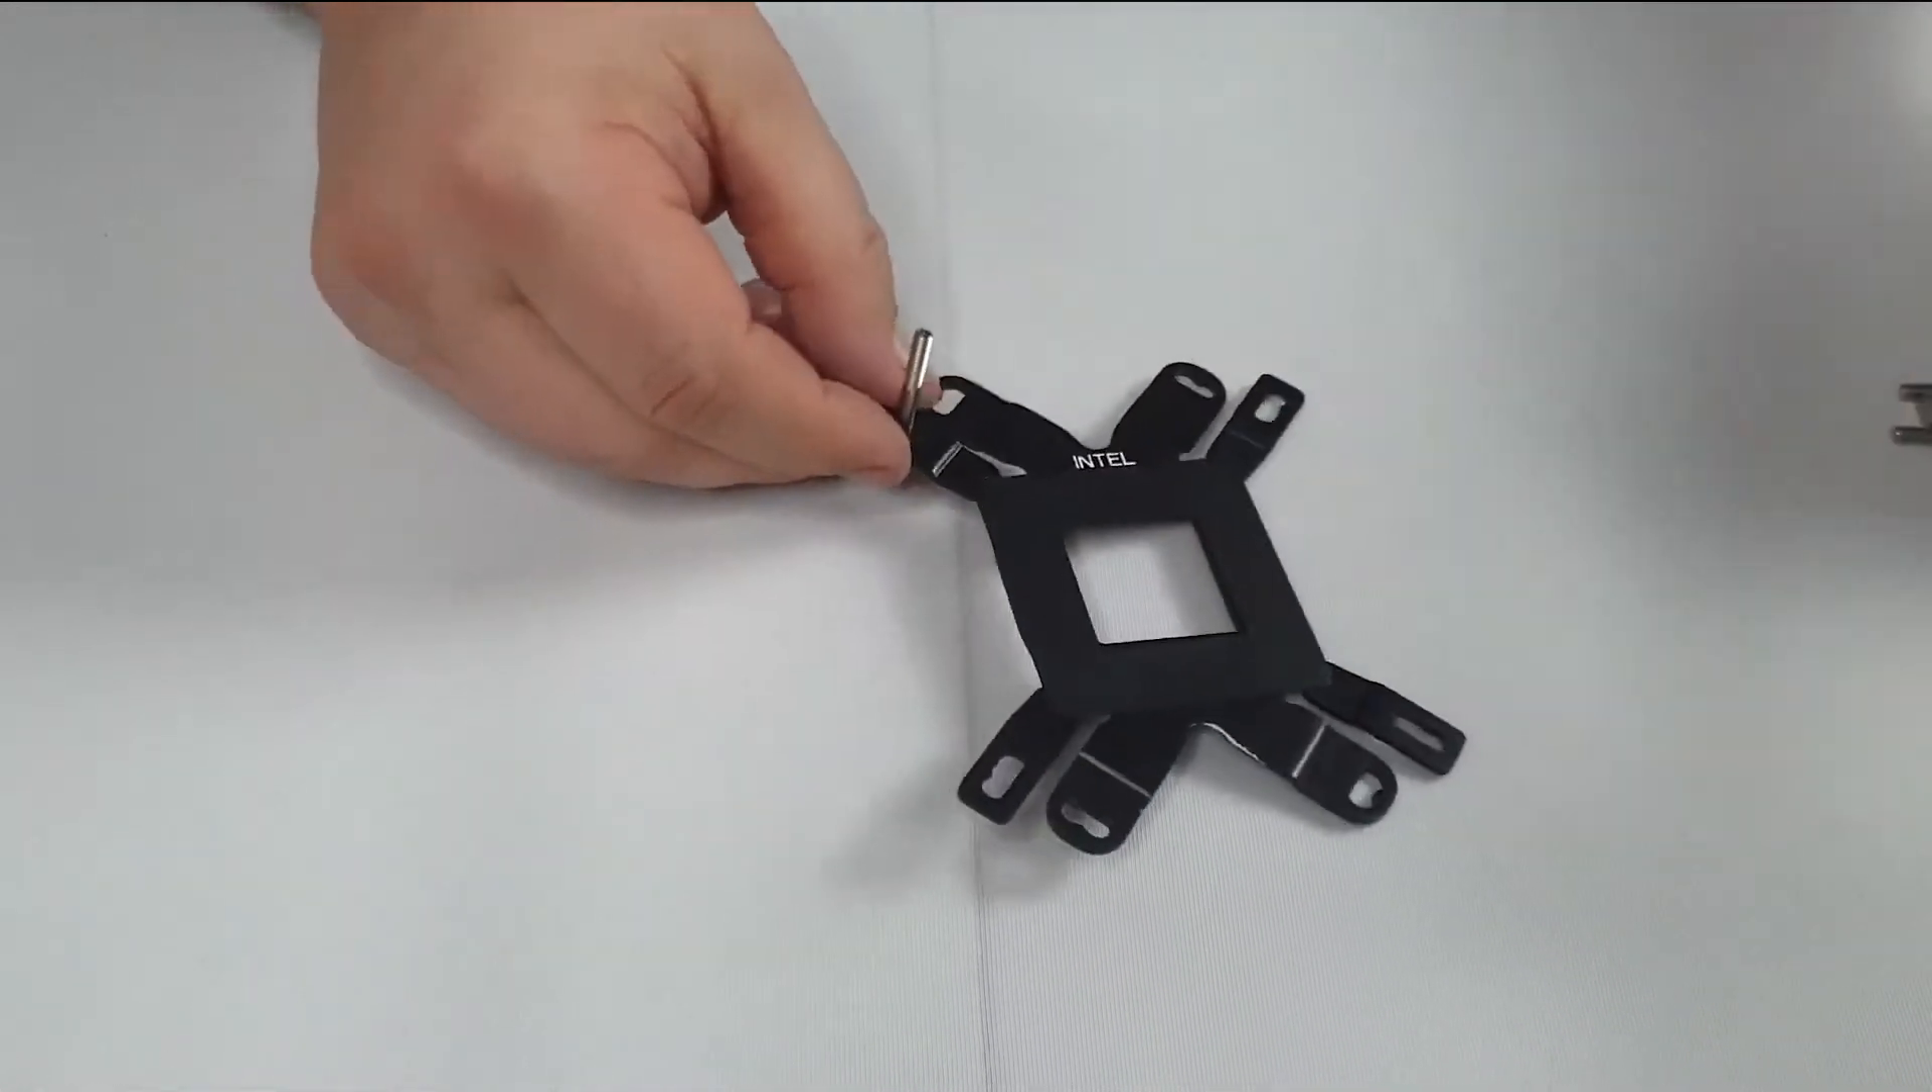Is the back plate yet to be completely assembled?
Yes.